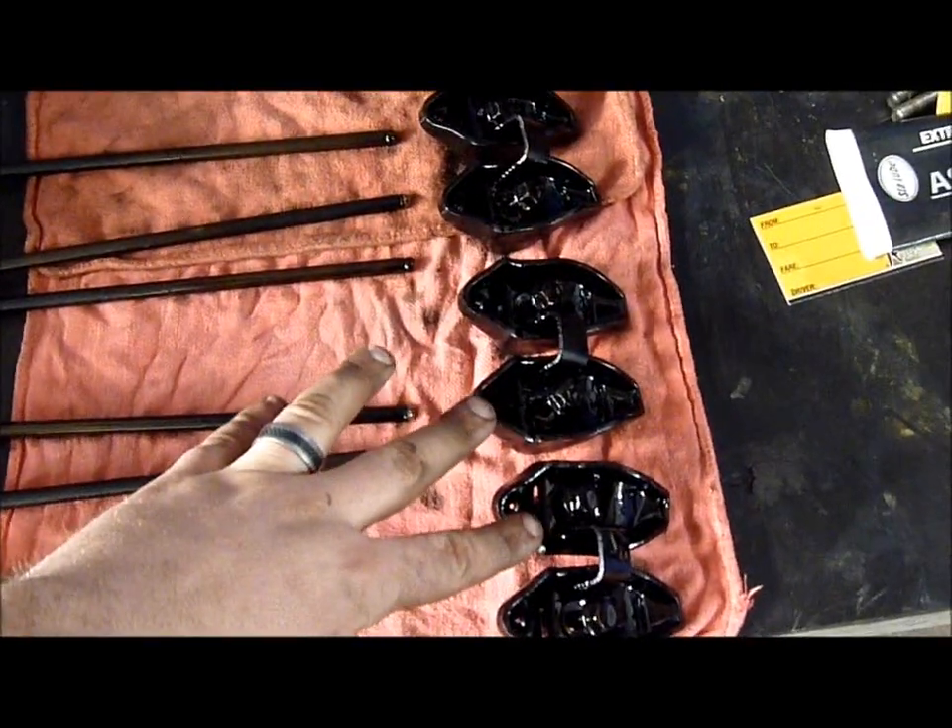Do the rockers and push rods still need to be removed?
No.